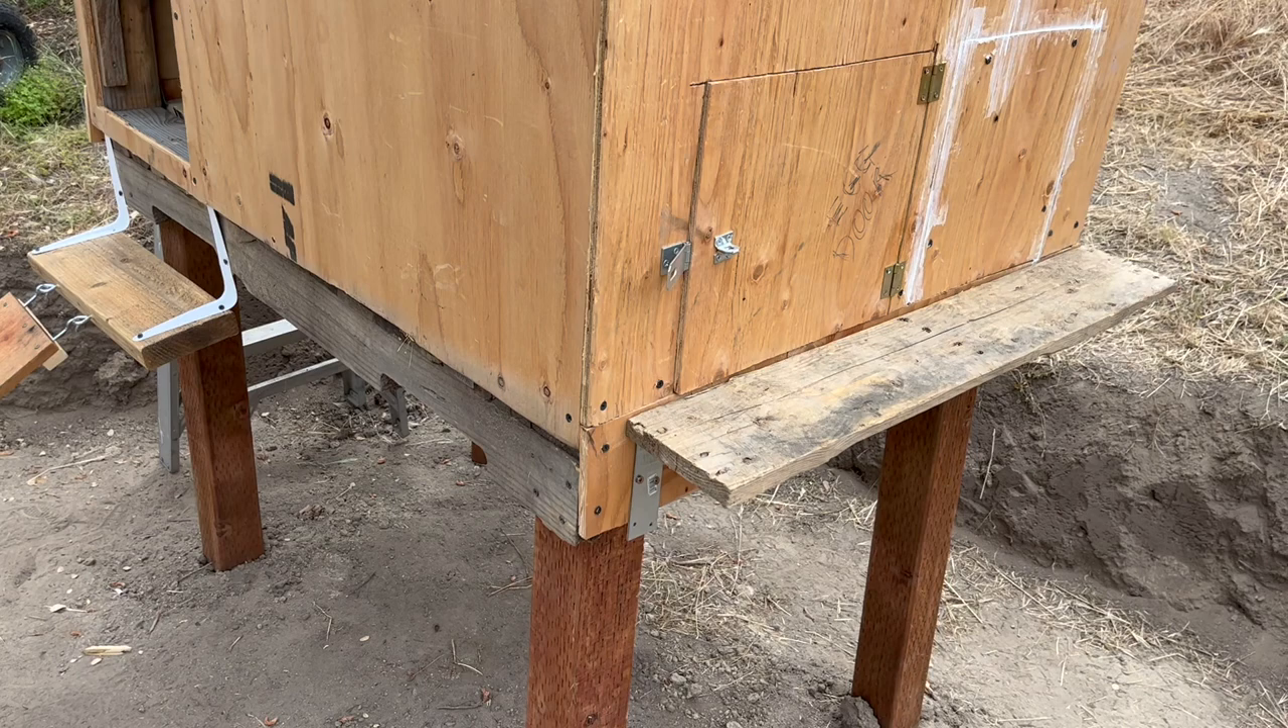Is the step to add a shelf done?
Yes.